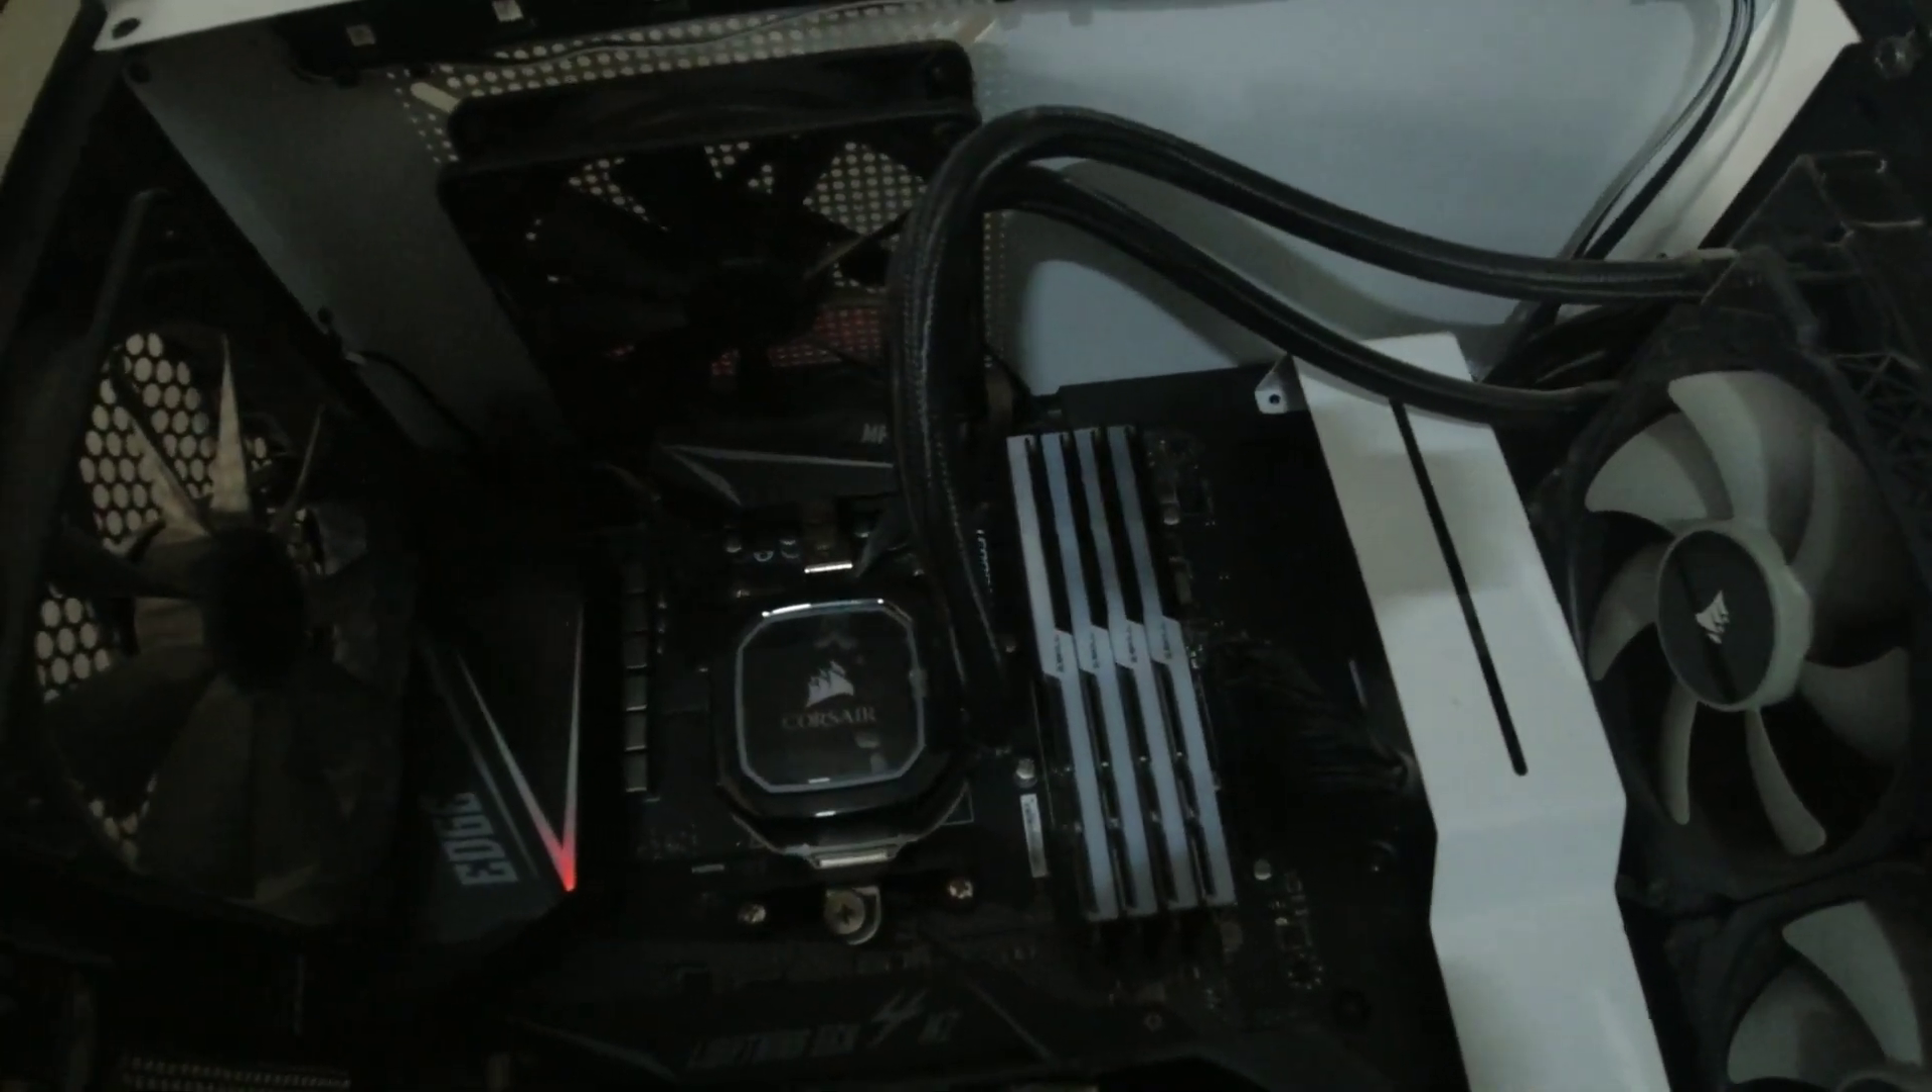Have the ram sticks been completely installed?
Yes.